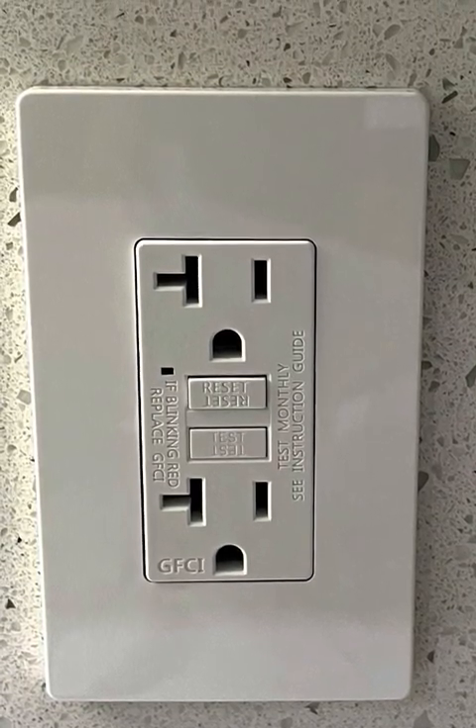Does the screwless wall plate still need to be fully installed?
No.